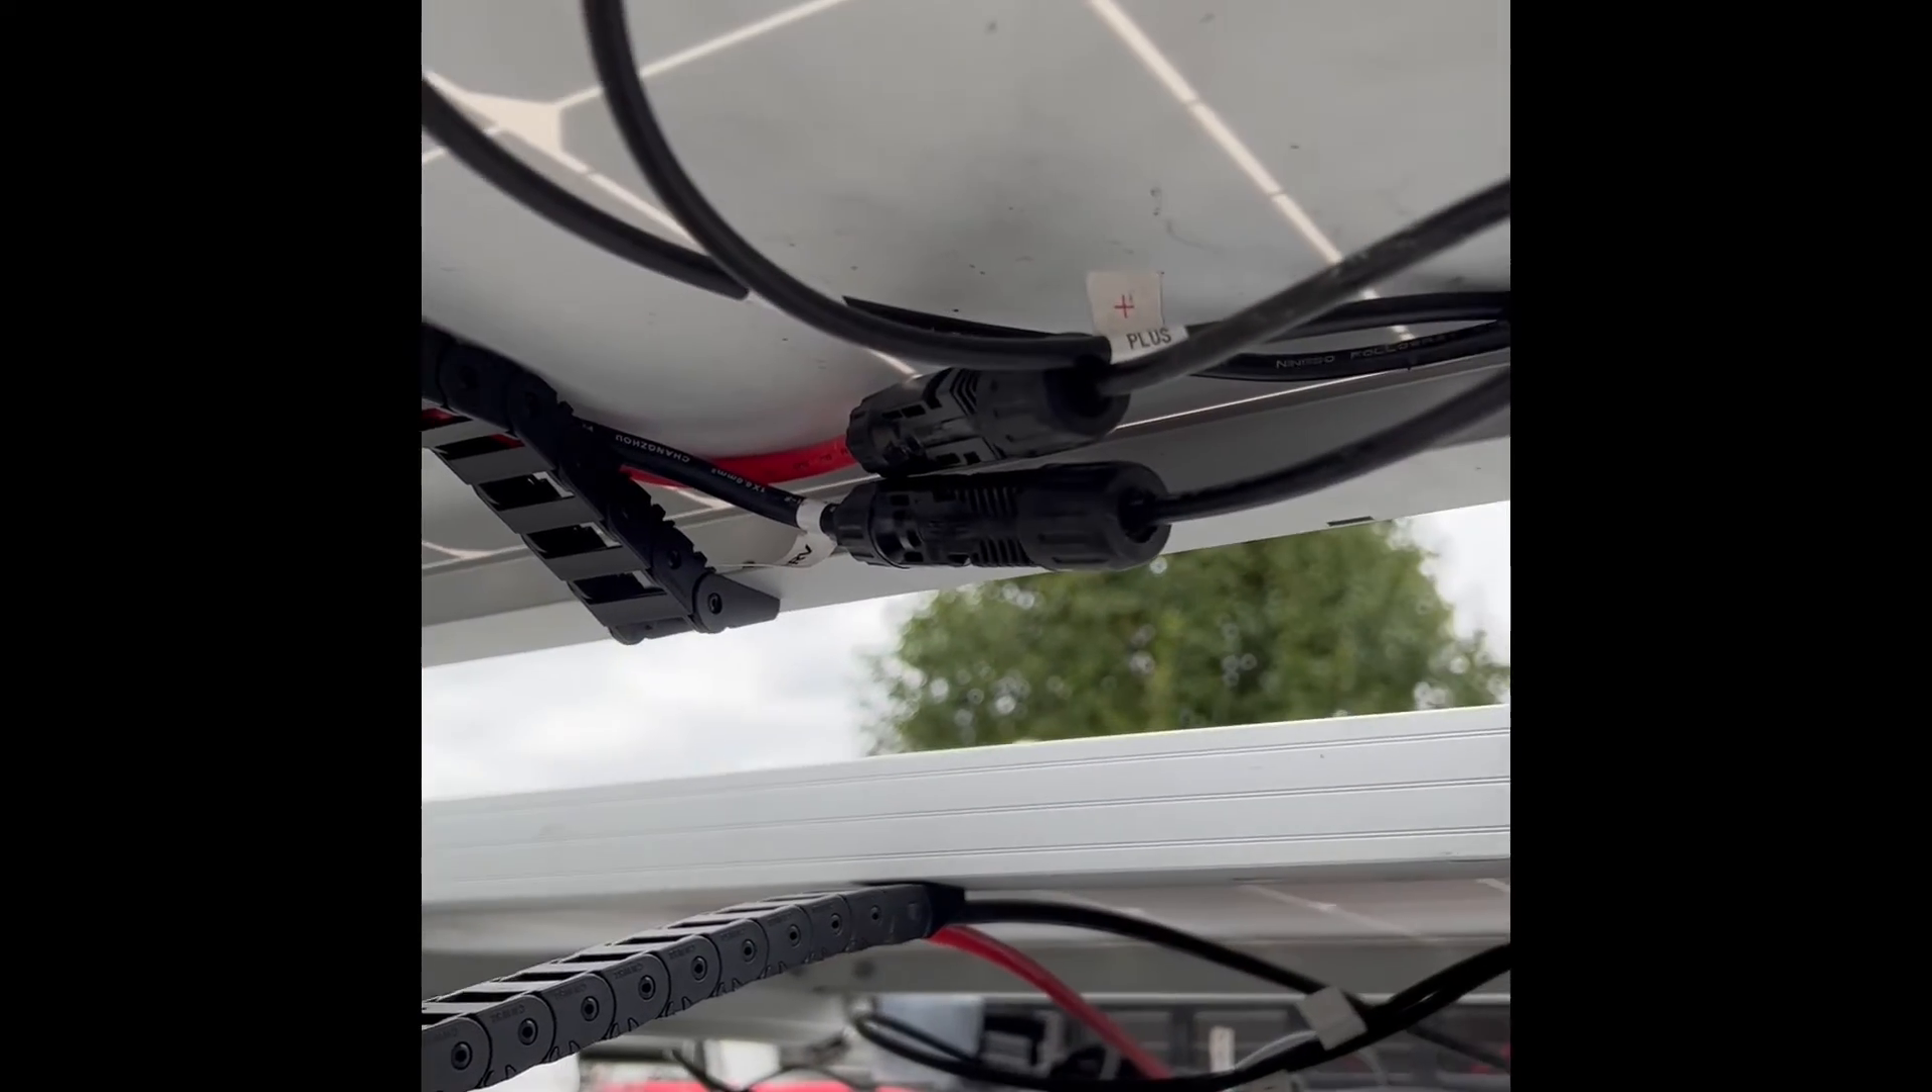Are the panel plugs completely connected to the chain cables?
Yes.